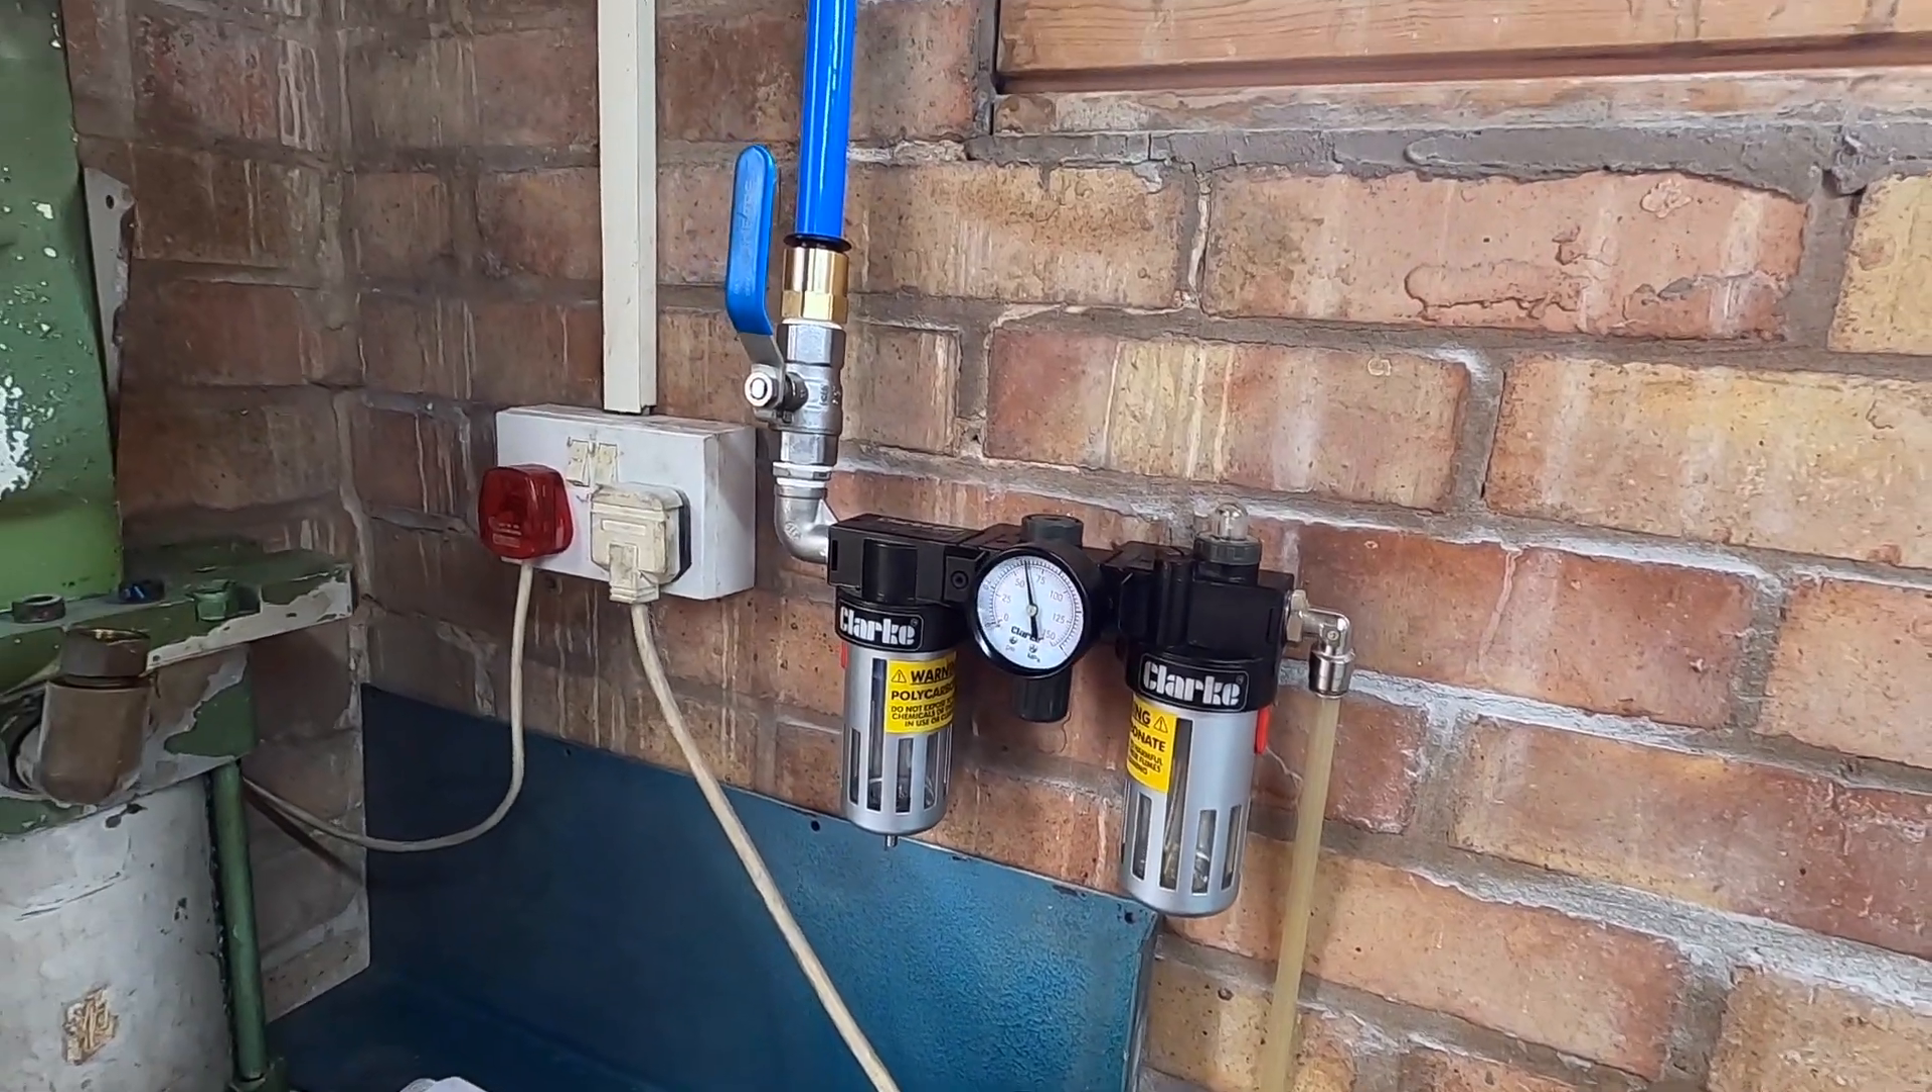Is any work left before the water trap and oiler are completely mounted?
No.